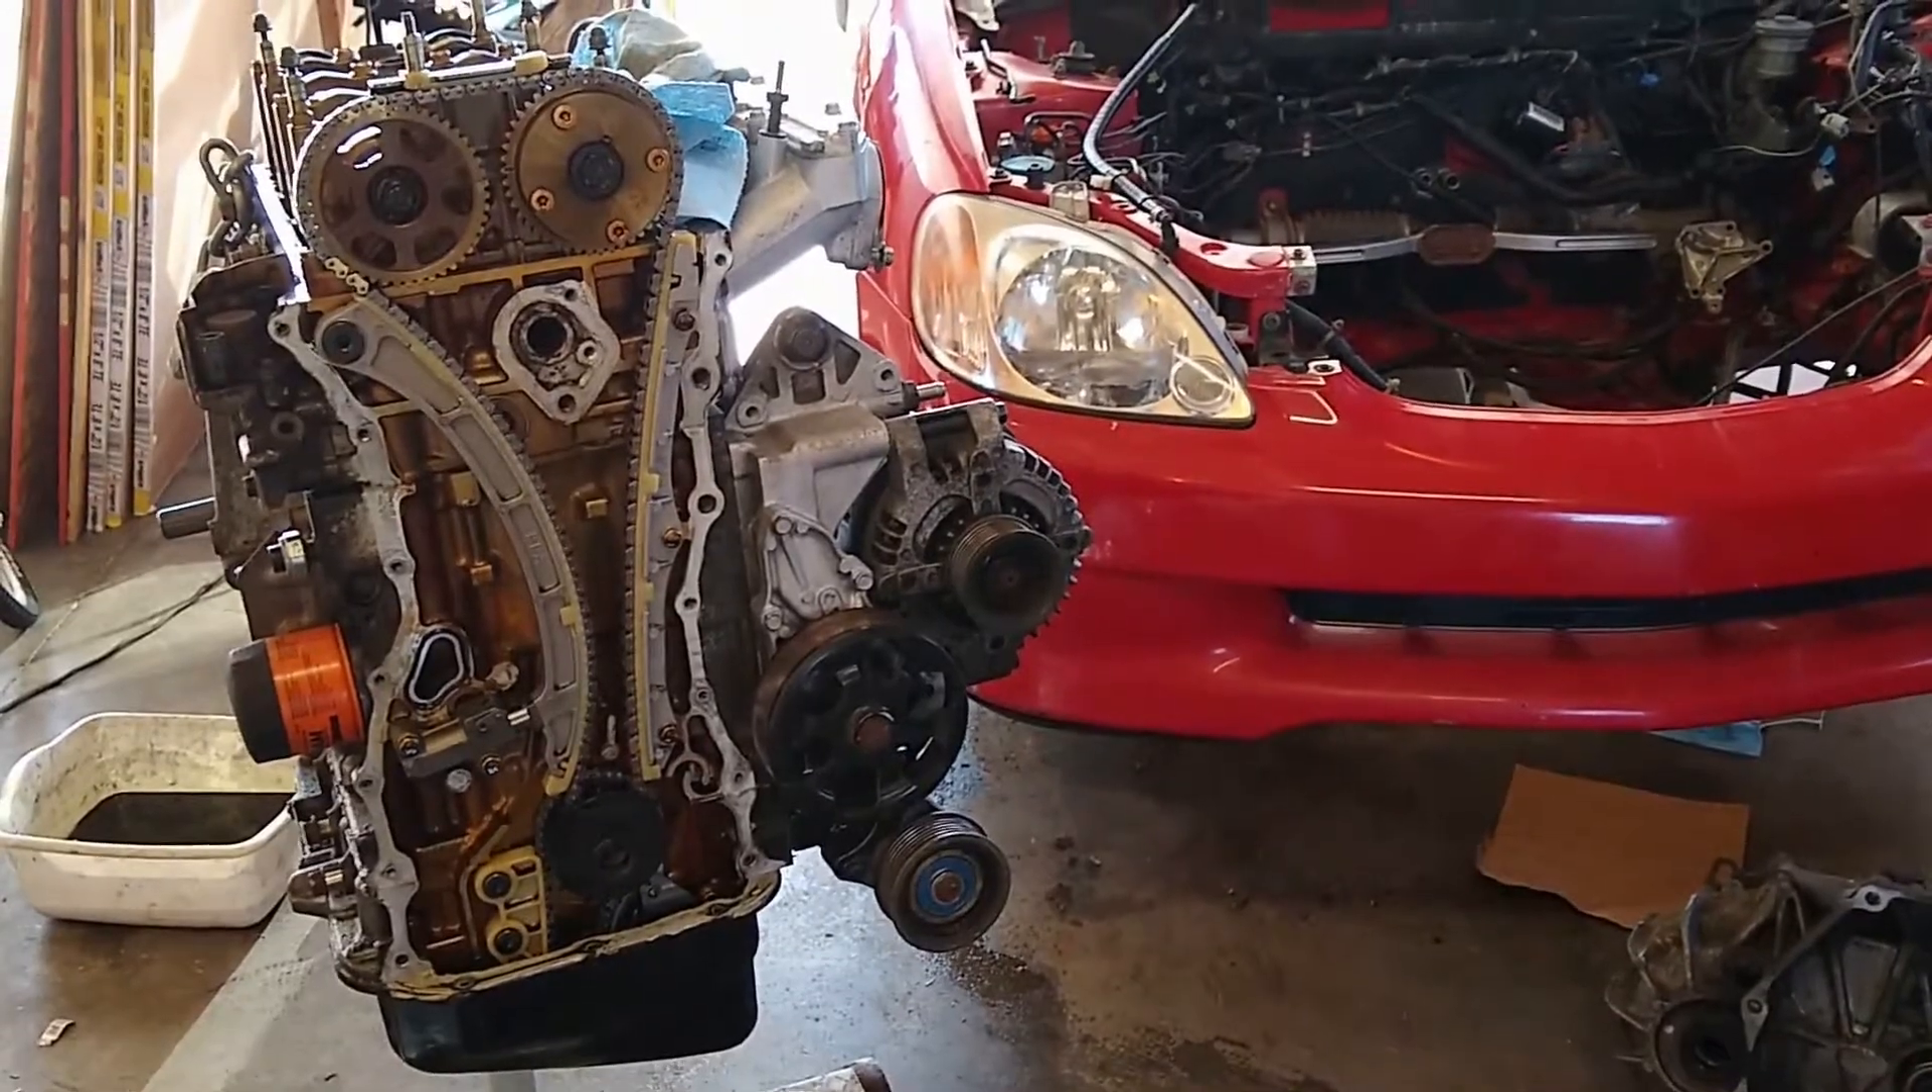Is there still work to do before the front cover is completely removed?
No.